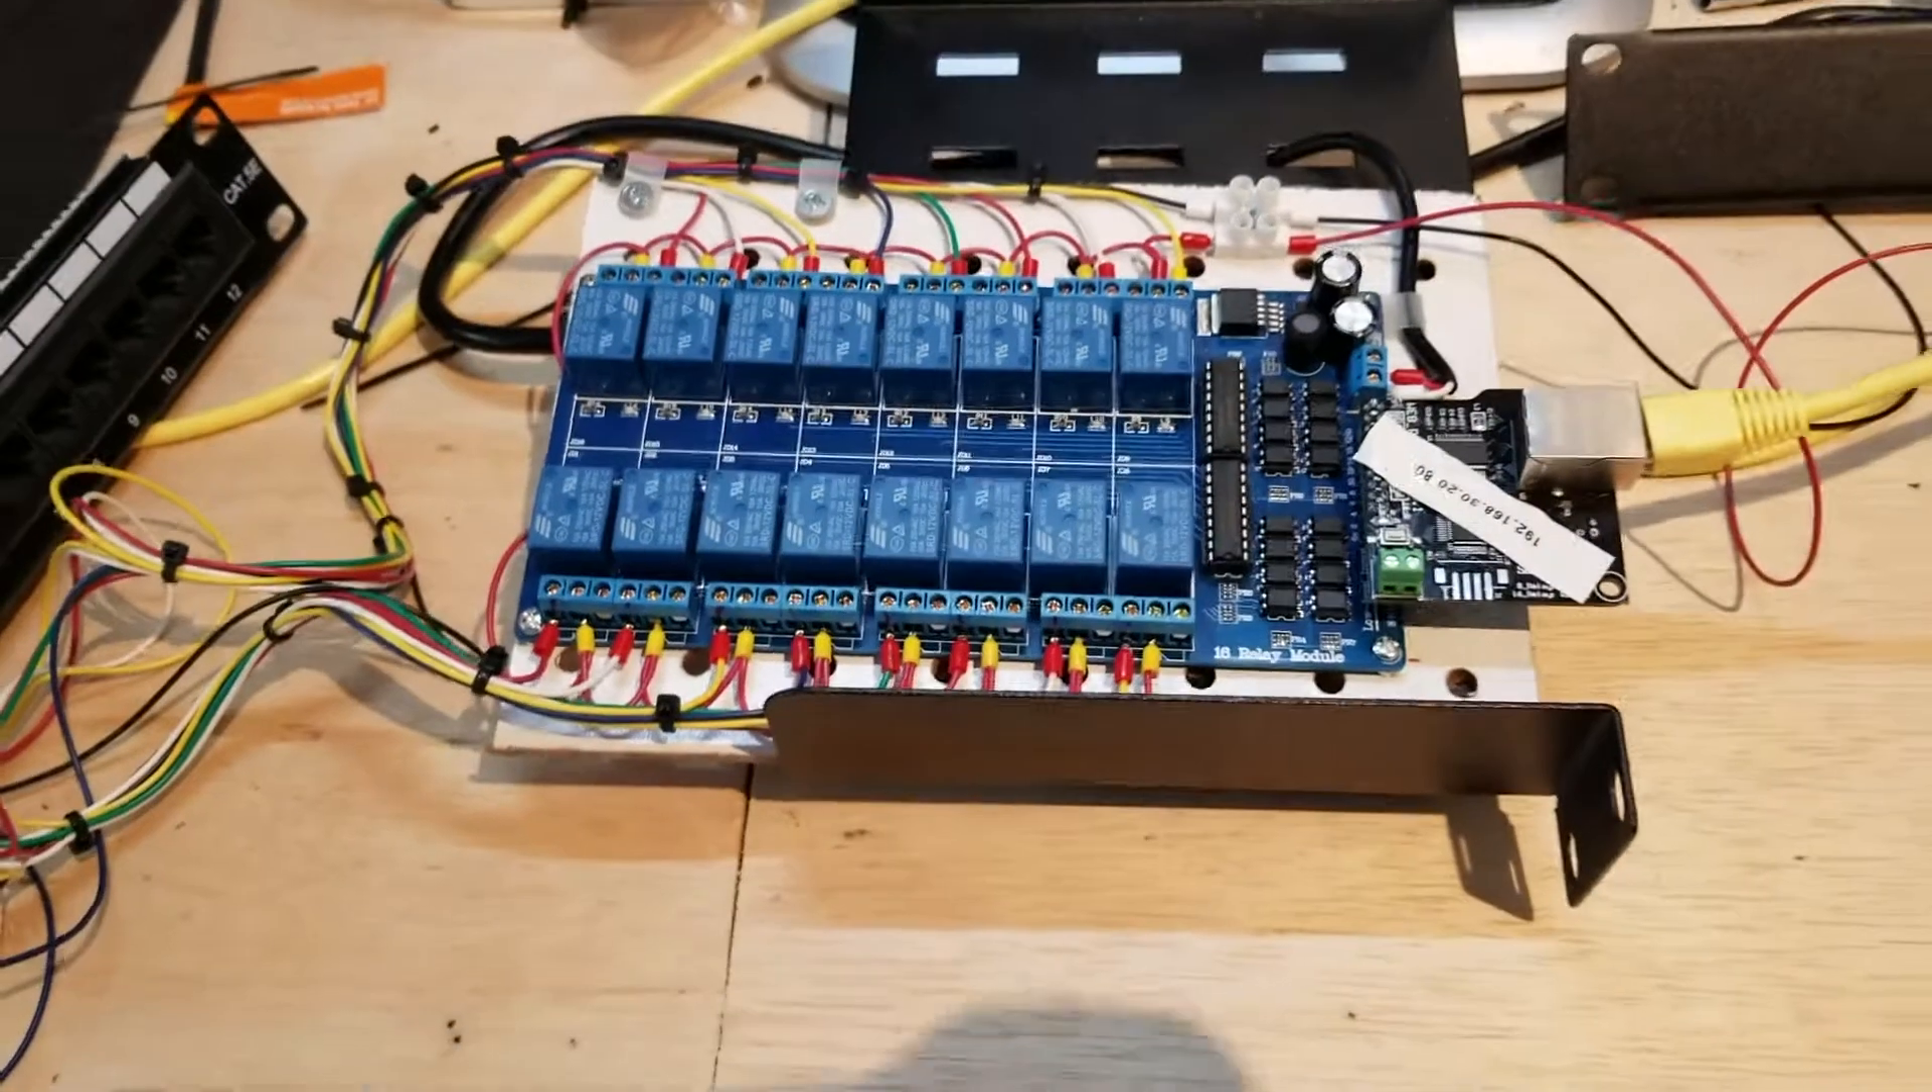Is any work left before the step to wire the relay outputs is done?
No.